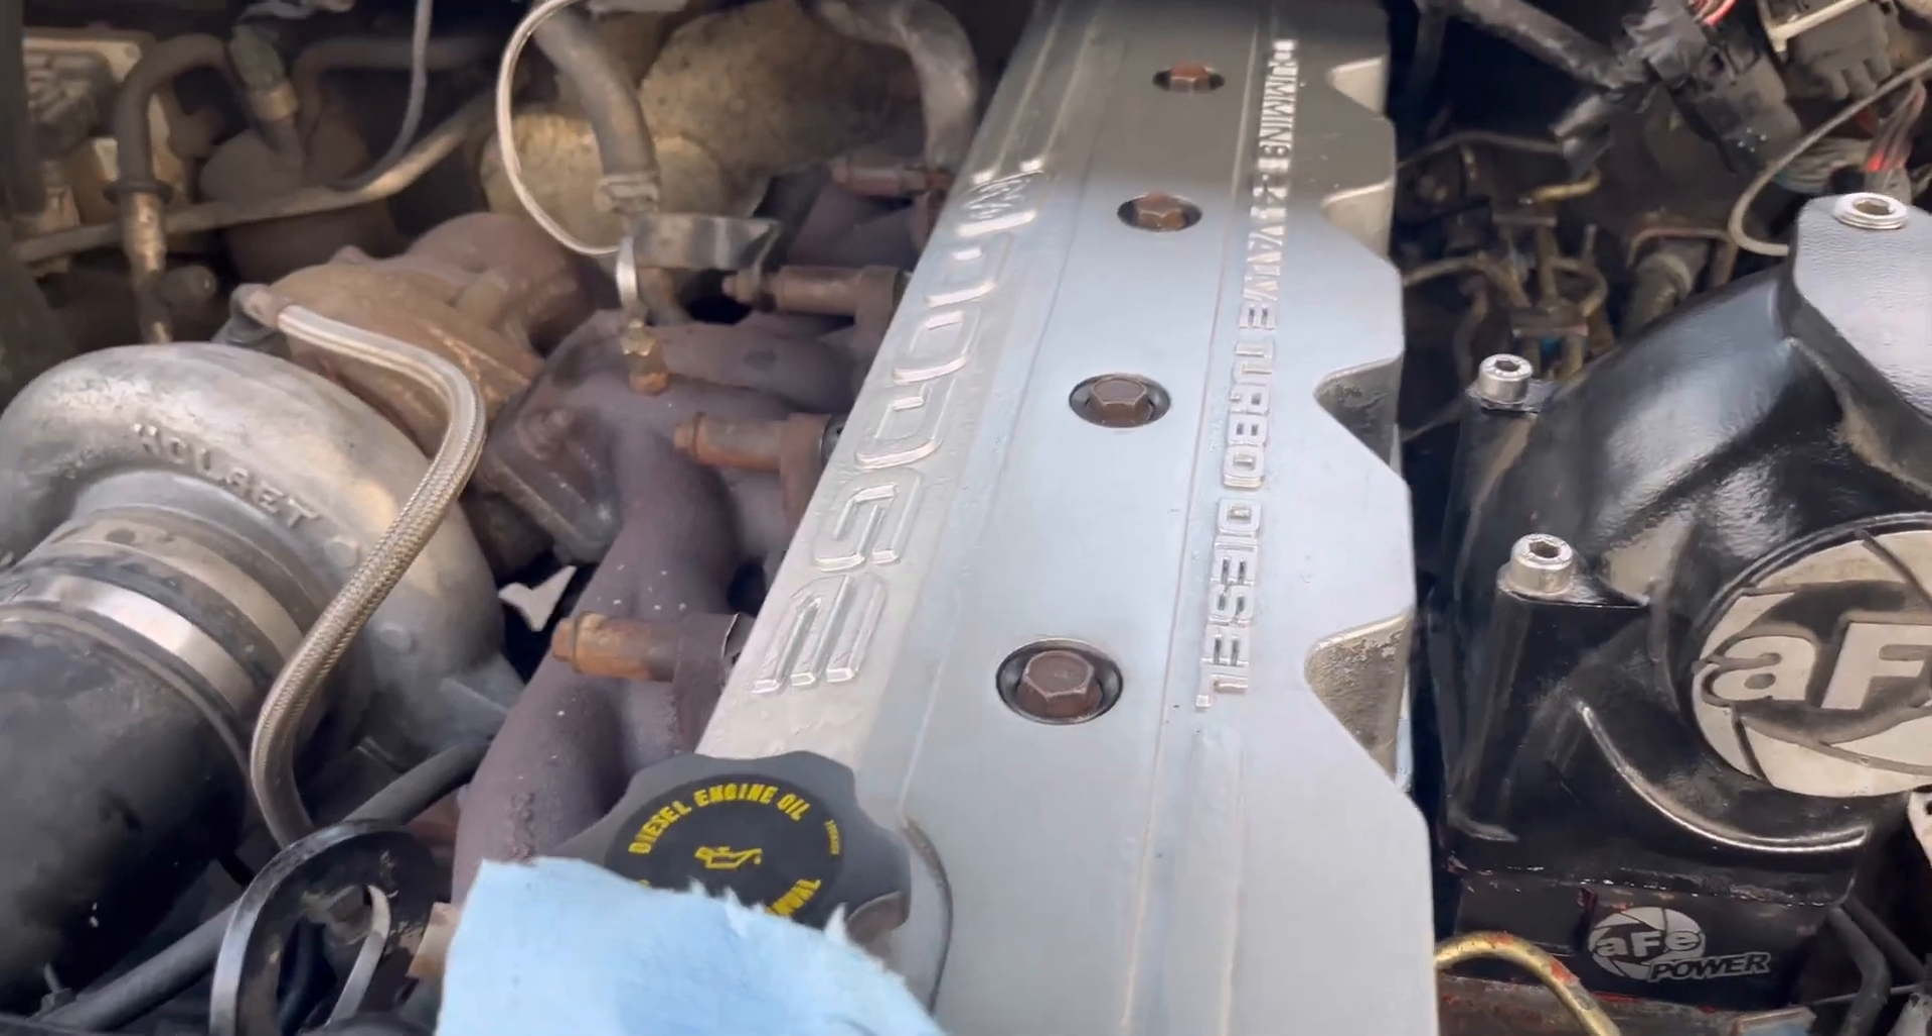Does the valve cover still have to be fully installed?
No.